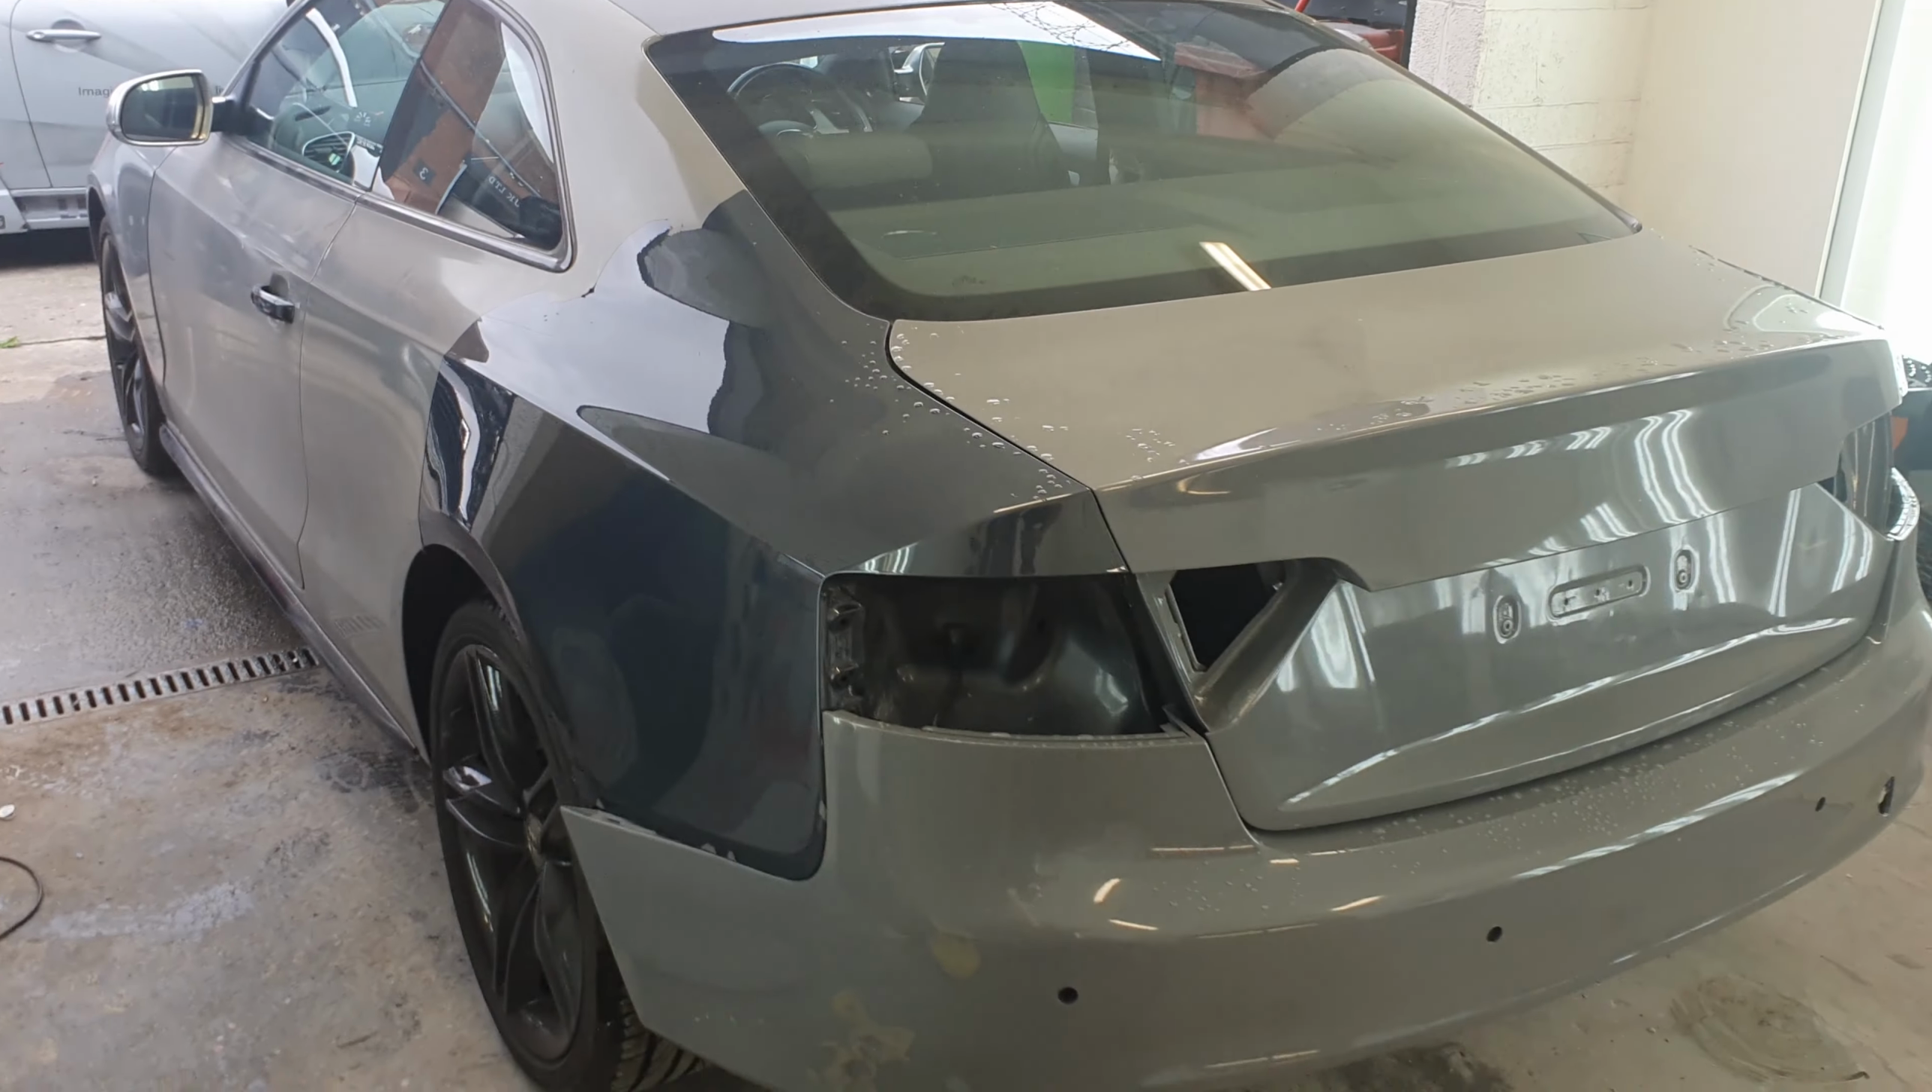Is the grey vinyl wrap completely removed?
No.